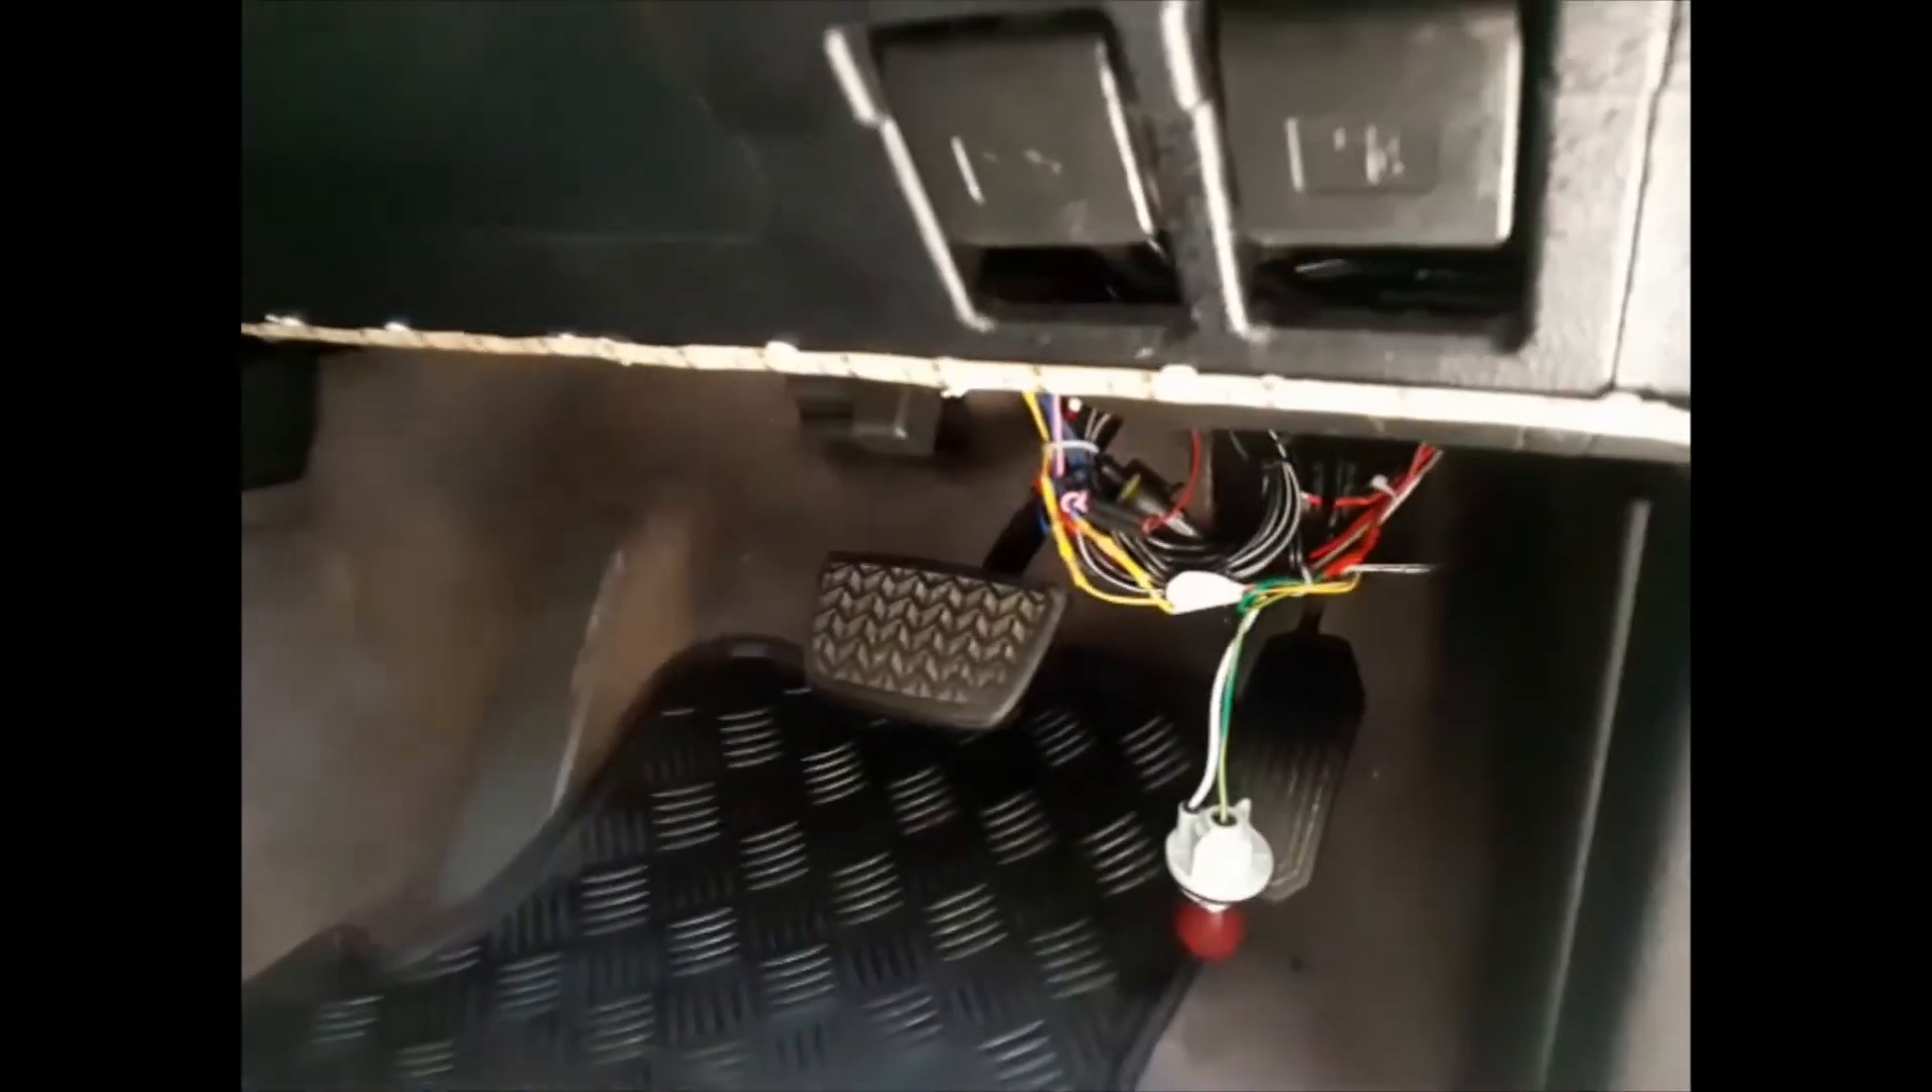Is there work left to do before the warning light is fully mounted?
Yes.